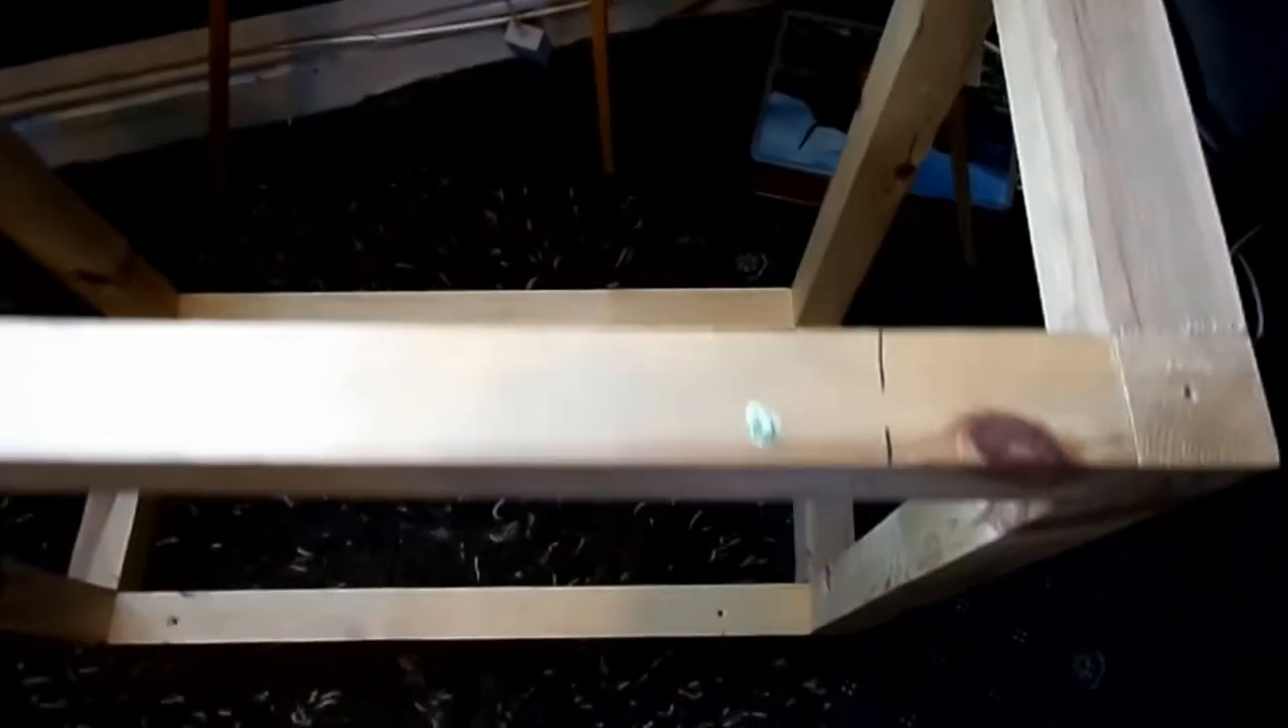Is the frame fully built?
Yes.